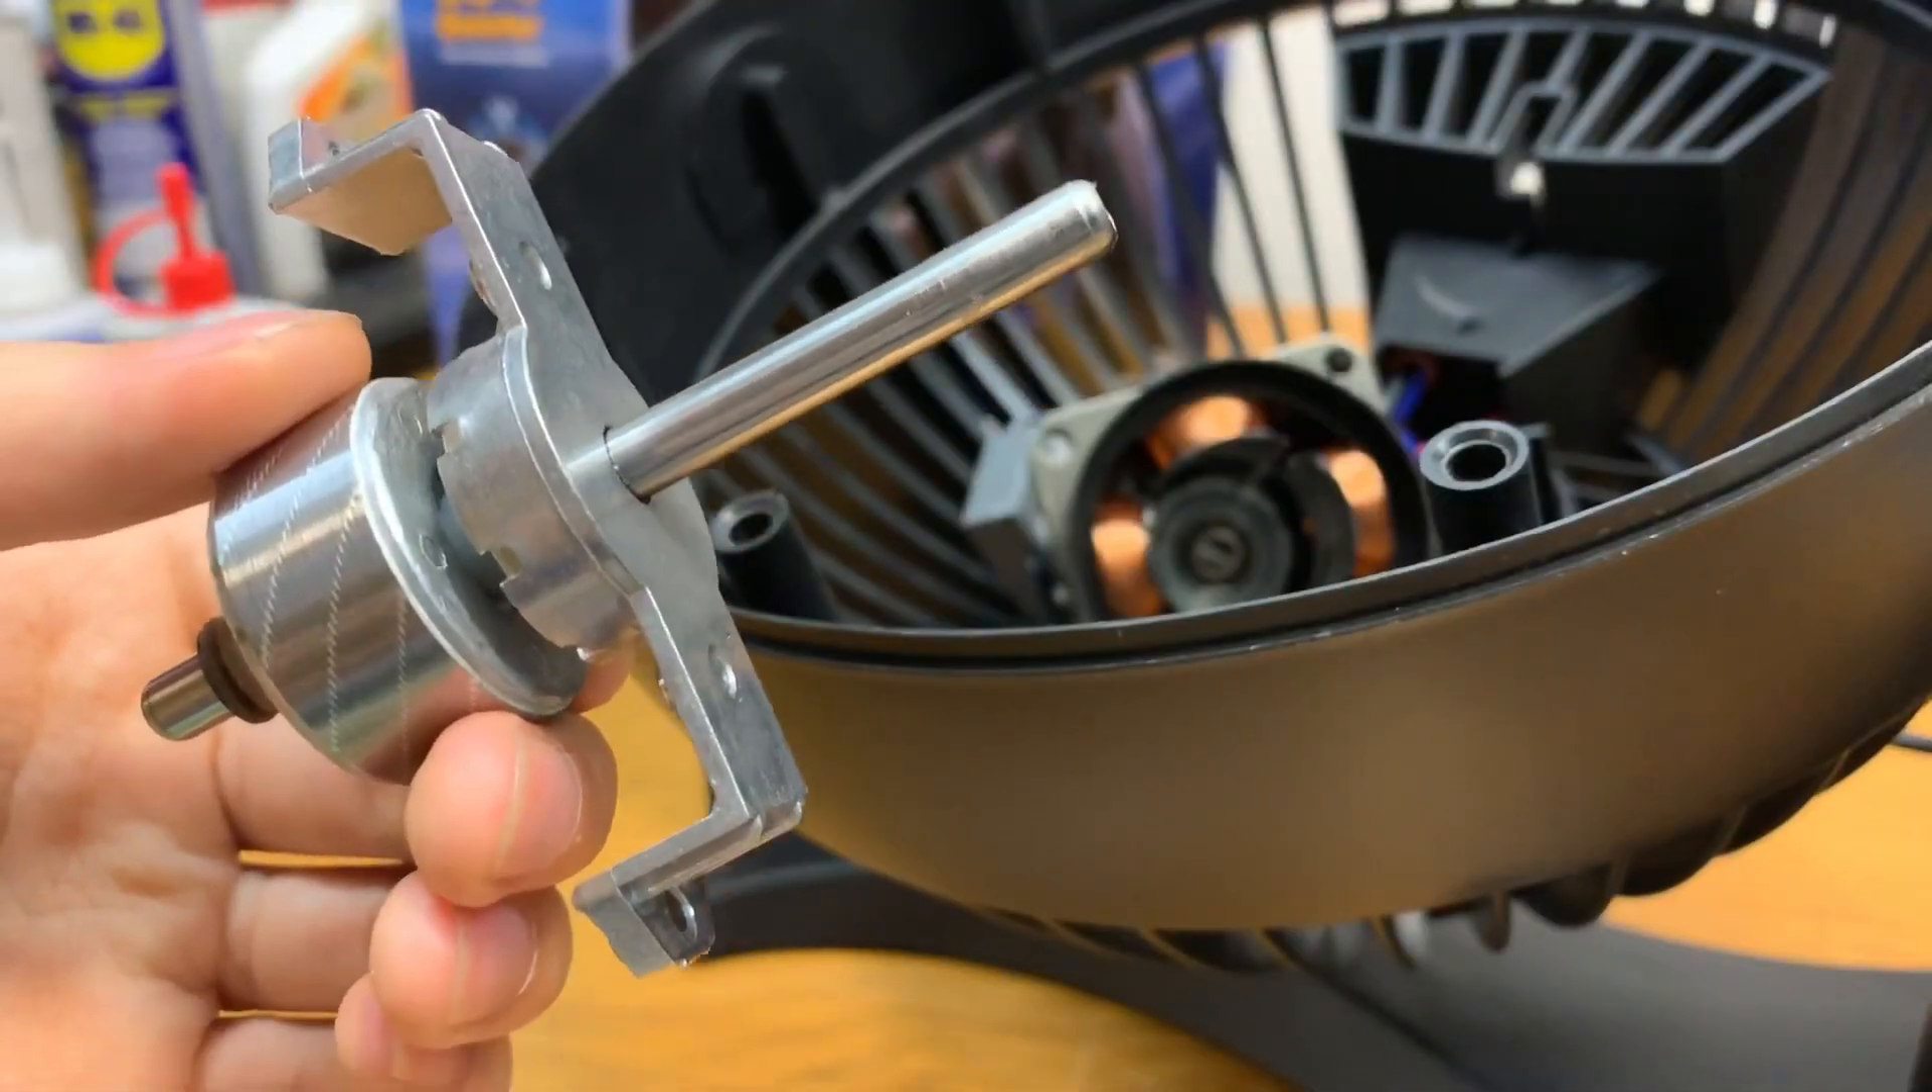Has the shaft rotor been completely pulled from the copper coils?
Yes.